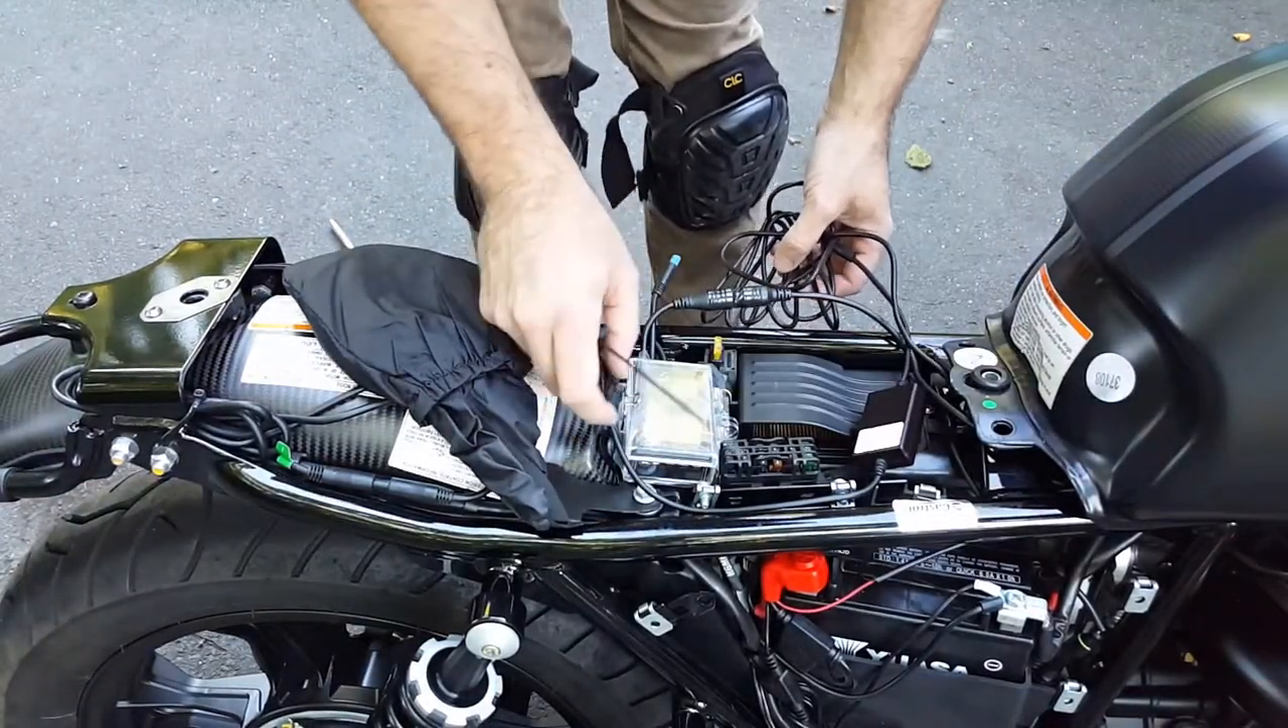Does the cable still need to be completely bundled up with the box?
Yes.